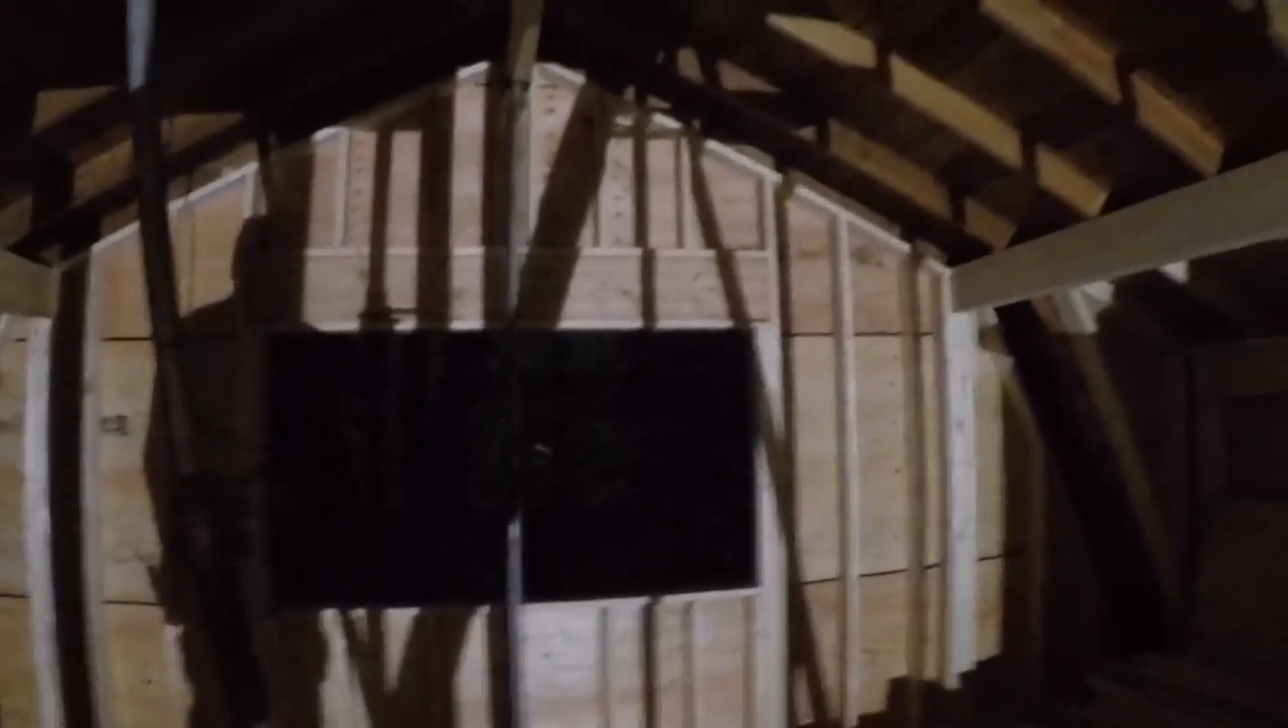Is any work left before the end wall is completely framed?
No.